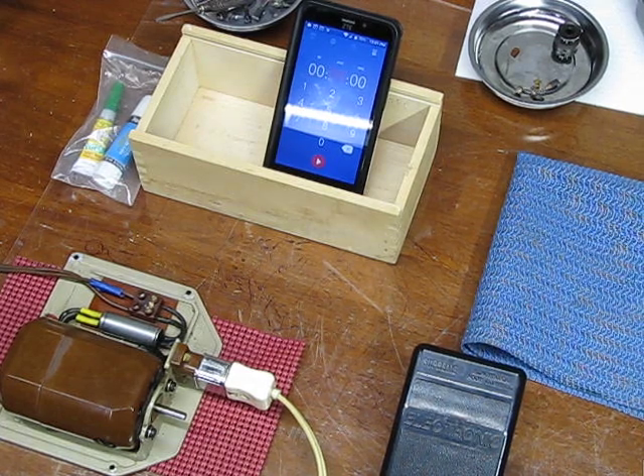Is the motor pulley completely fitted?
No.